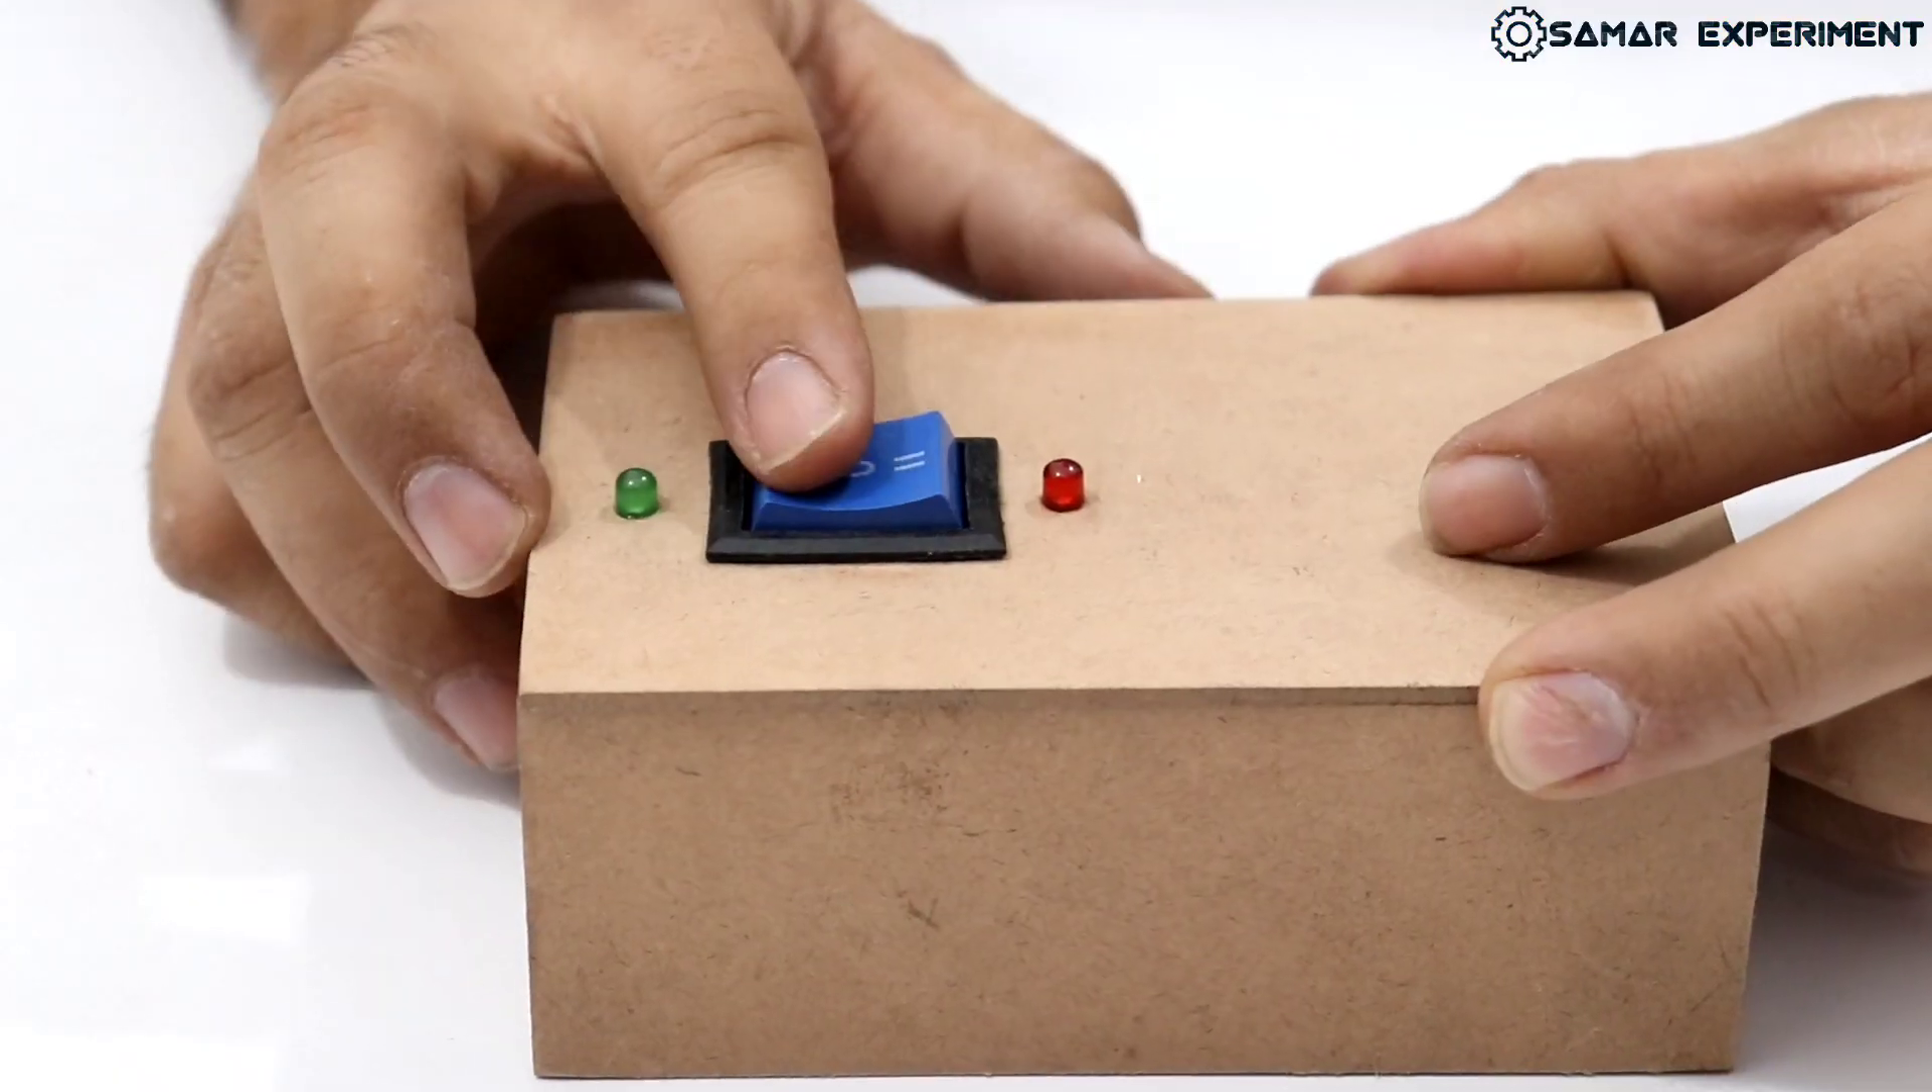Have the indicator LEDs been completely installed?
Yes.